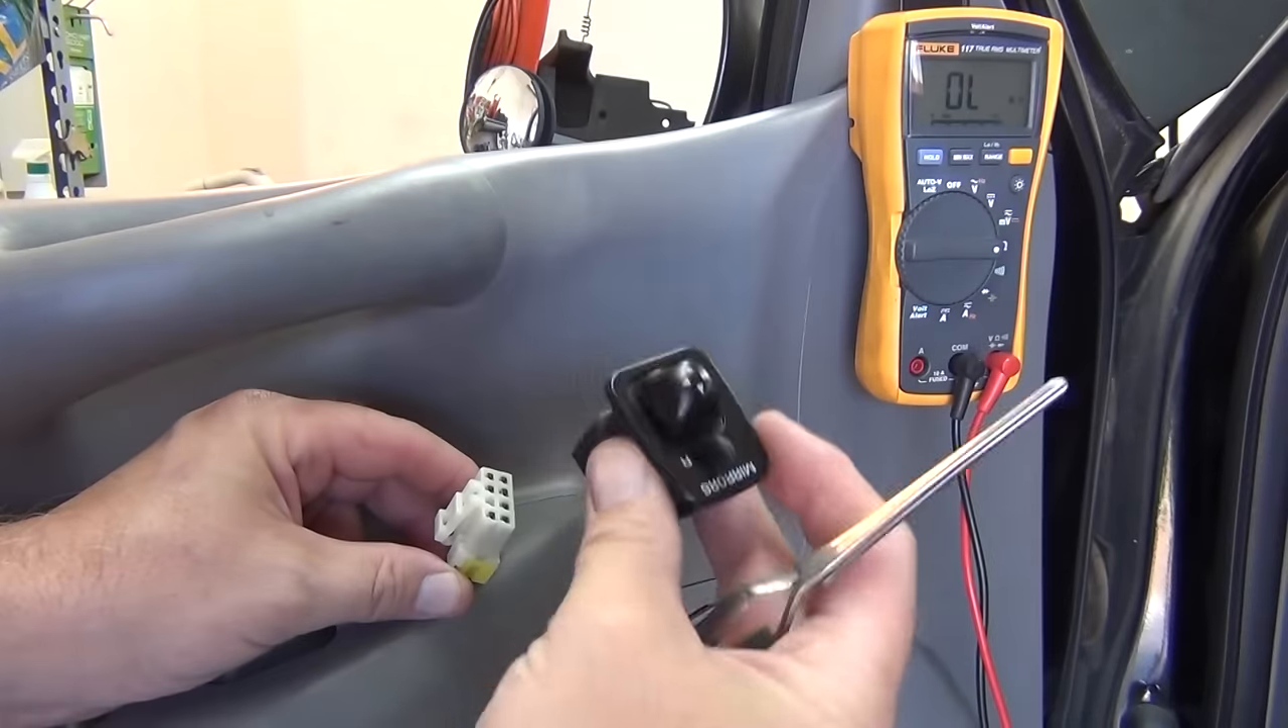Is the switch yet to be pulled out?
No.